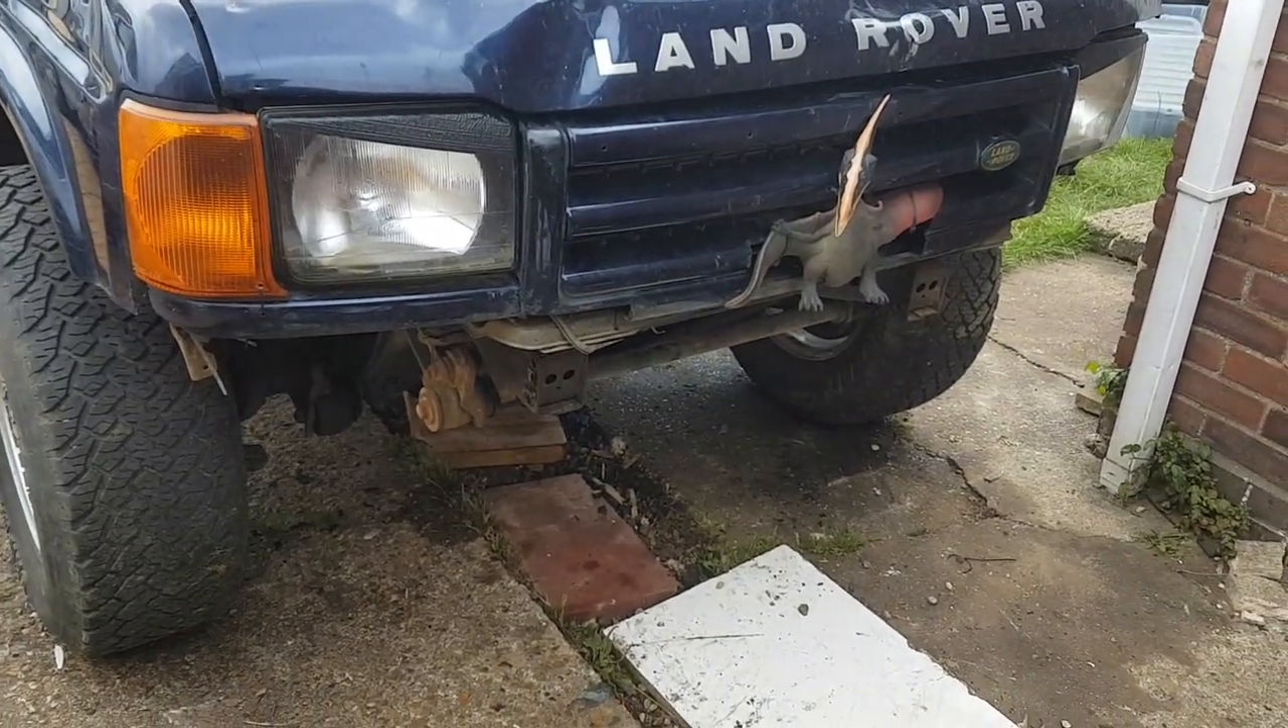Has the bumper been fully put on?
No.